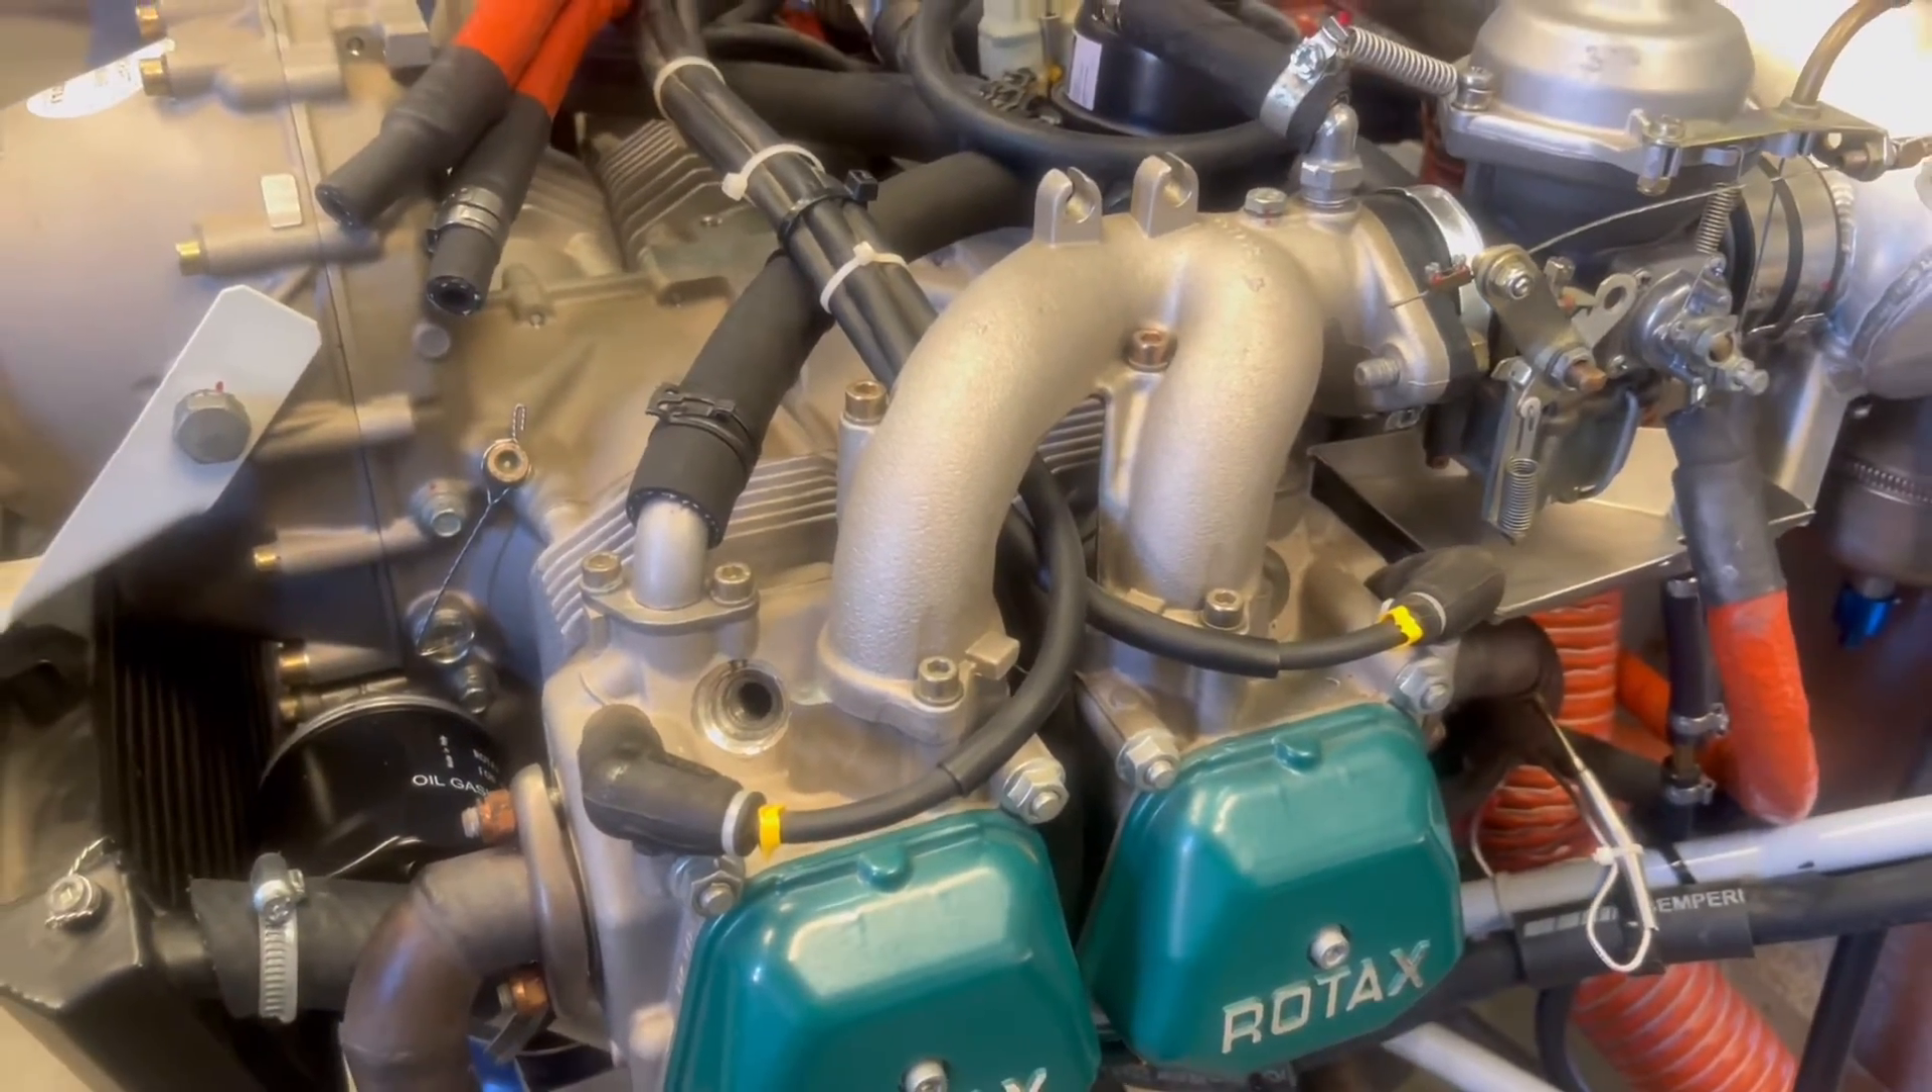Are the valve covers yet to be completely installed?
No.